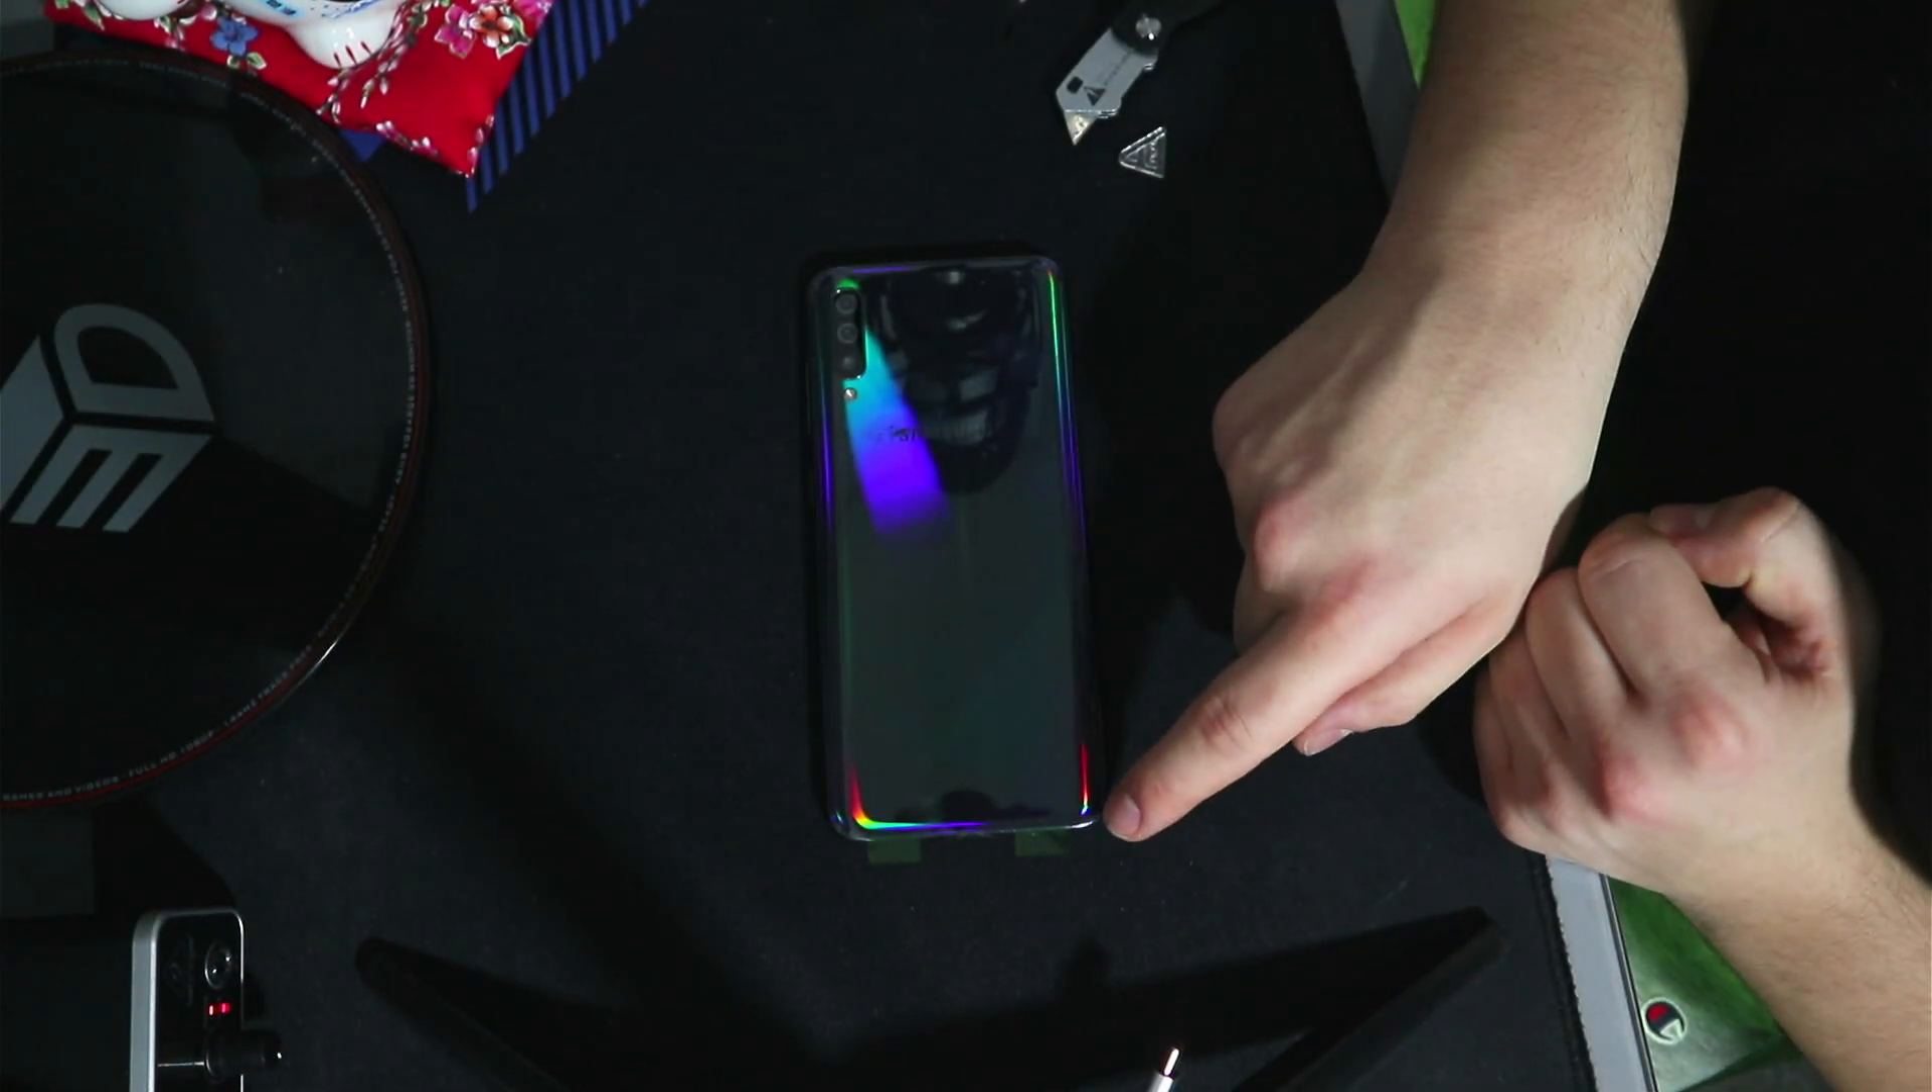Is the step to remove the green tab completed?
No.